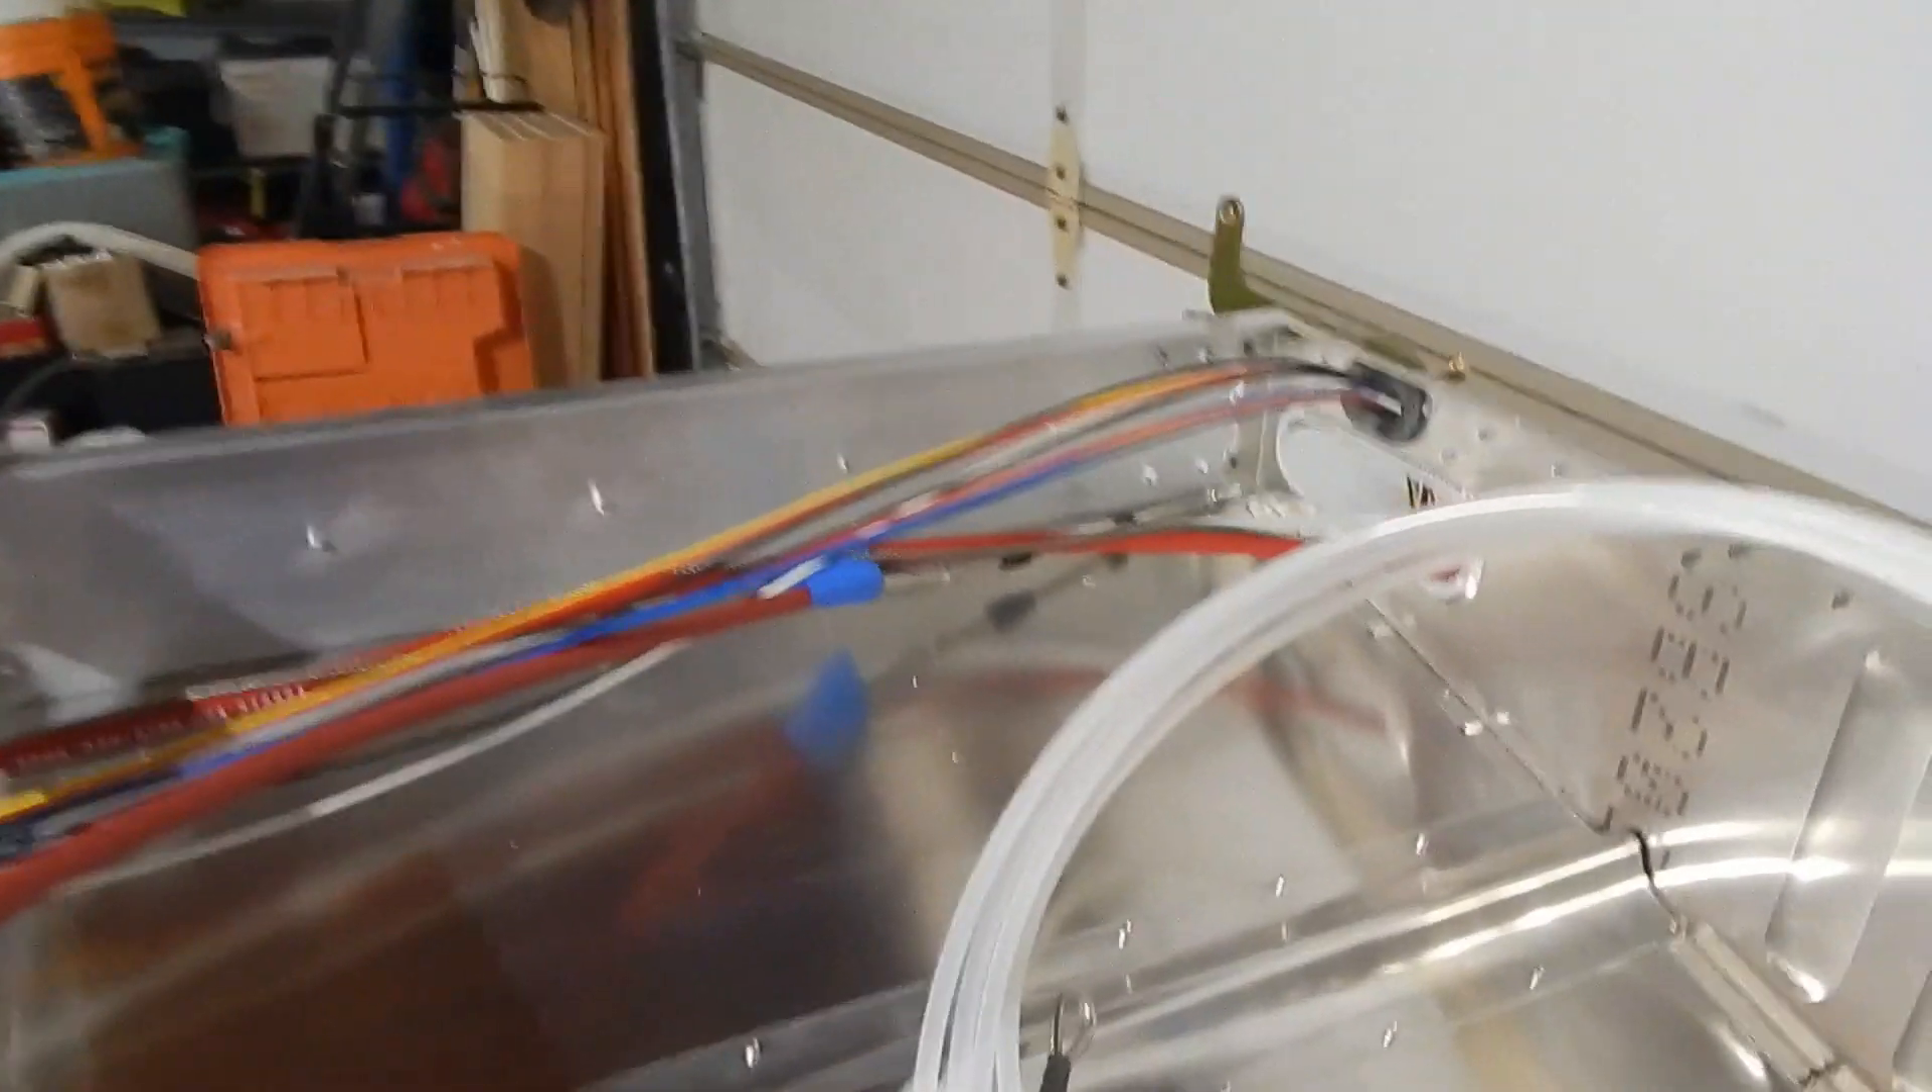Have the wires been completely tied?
No.